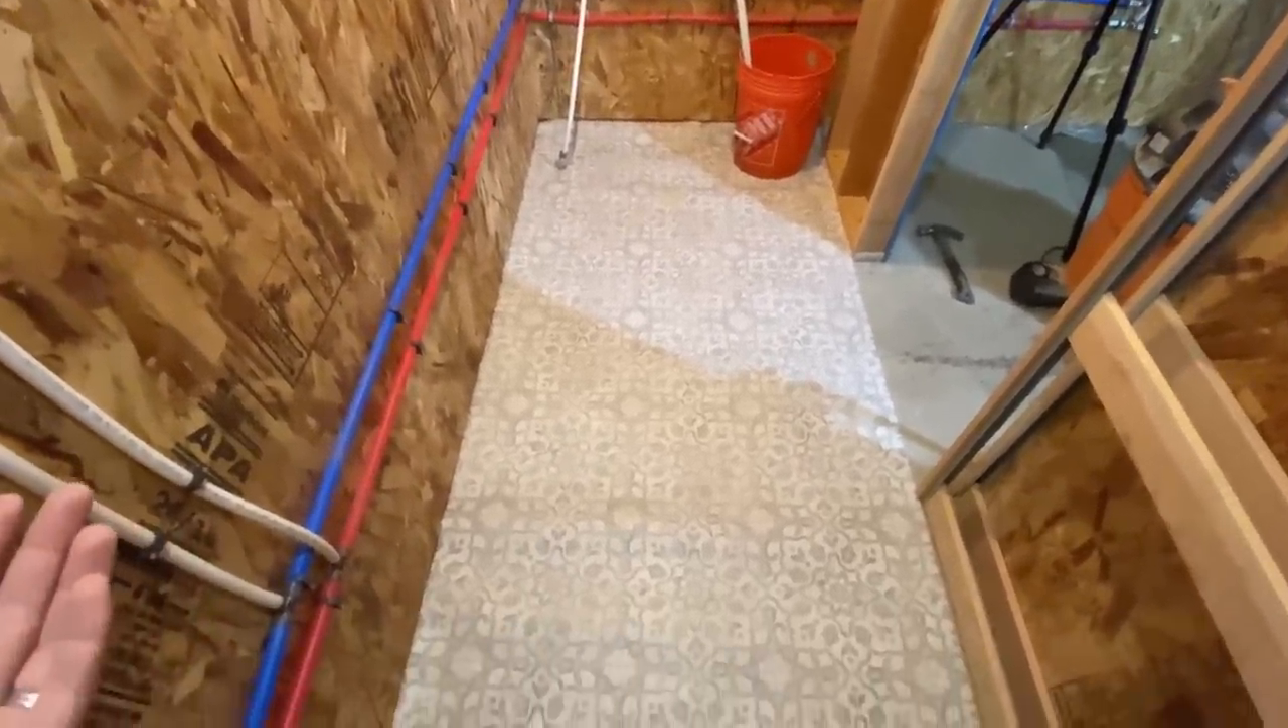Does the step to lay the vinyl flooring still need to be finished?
No.